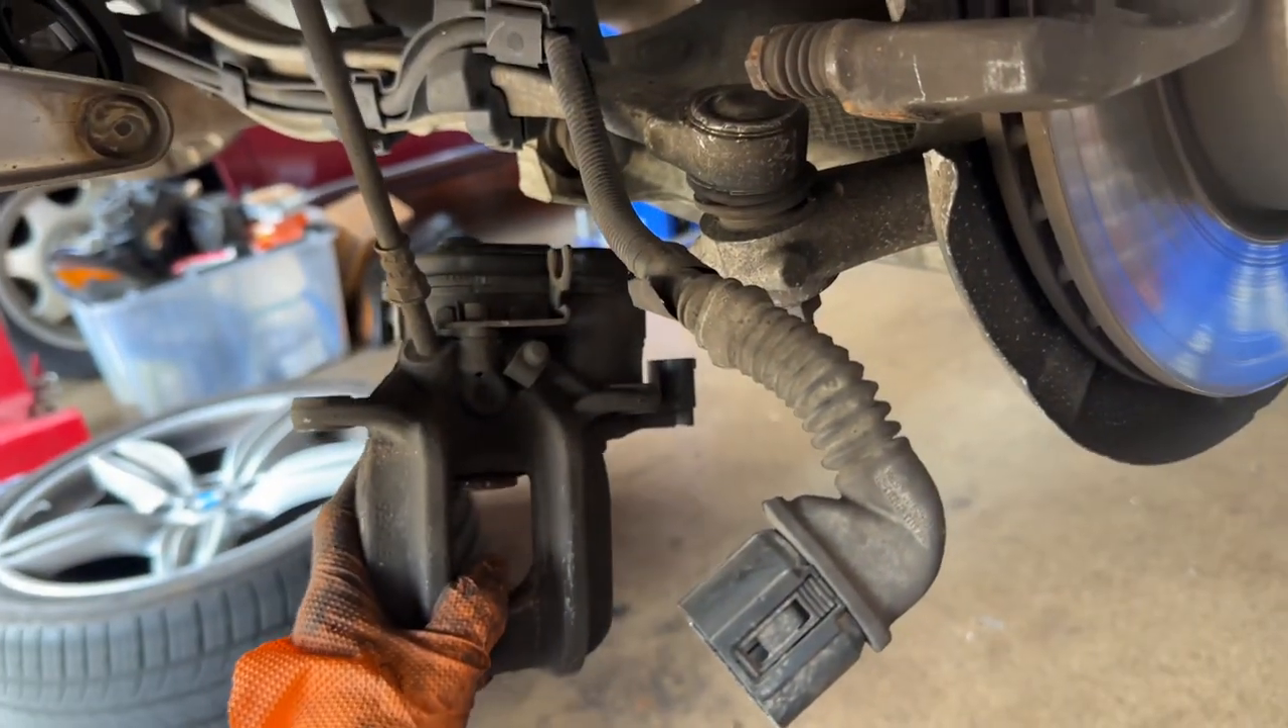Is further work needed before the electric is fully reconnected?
Yes.